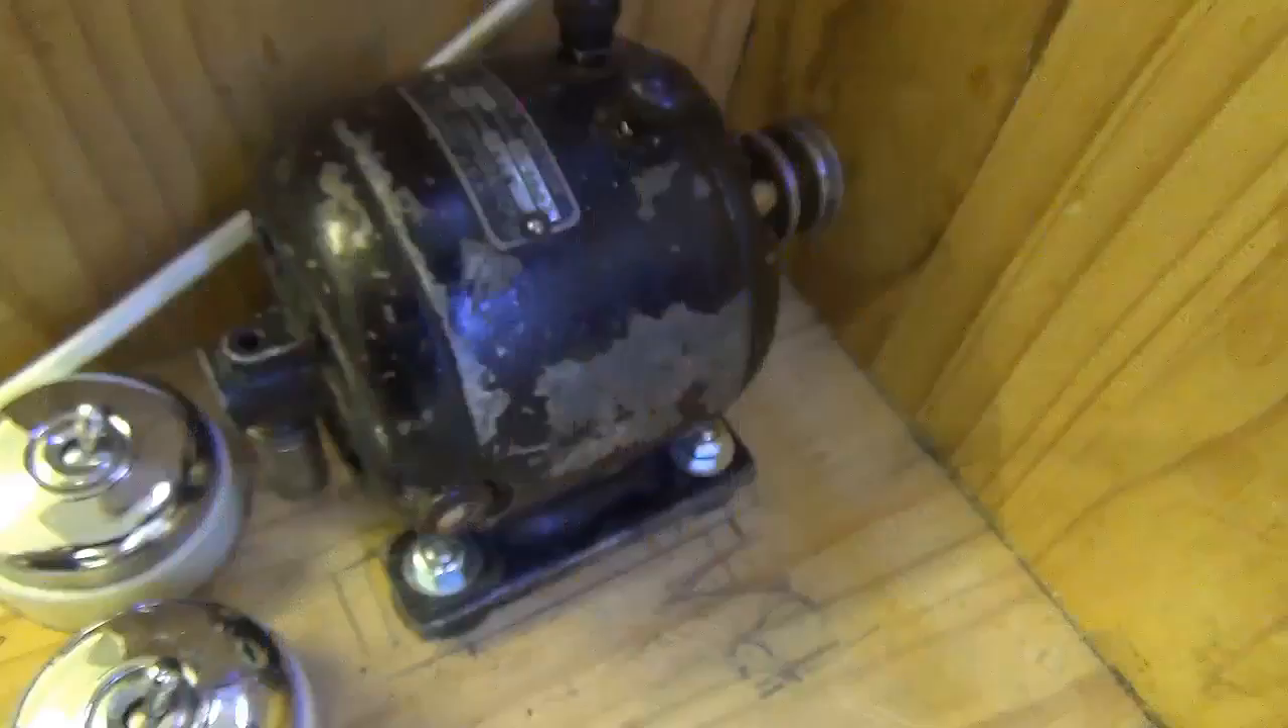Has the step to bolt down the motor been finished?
Yes.